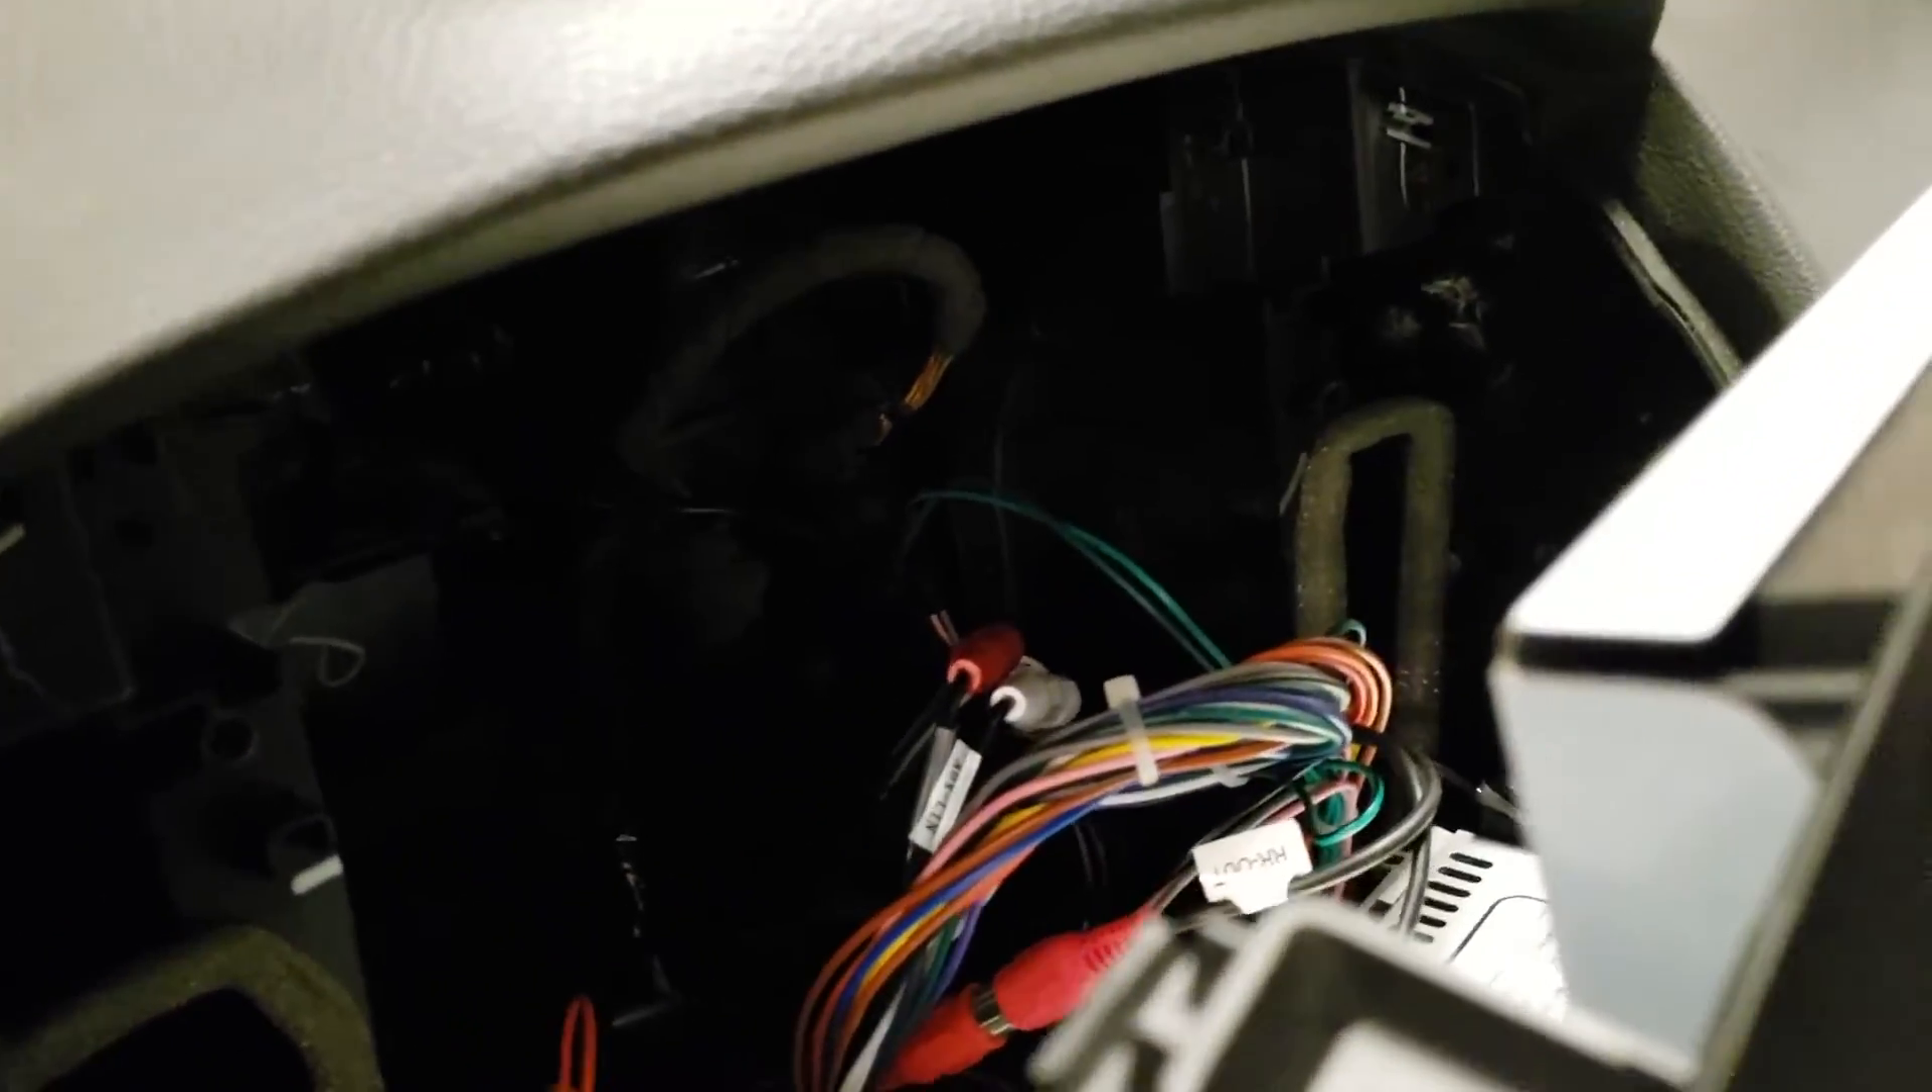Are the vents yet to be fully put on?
Yes.